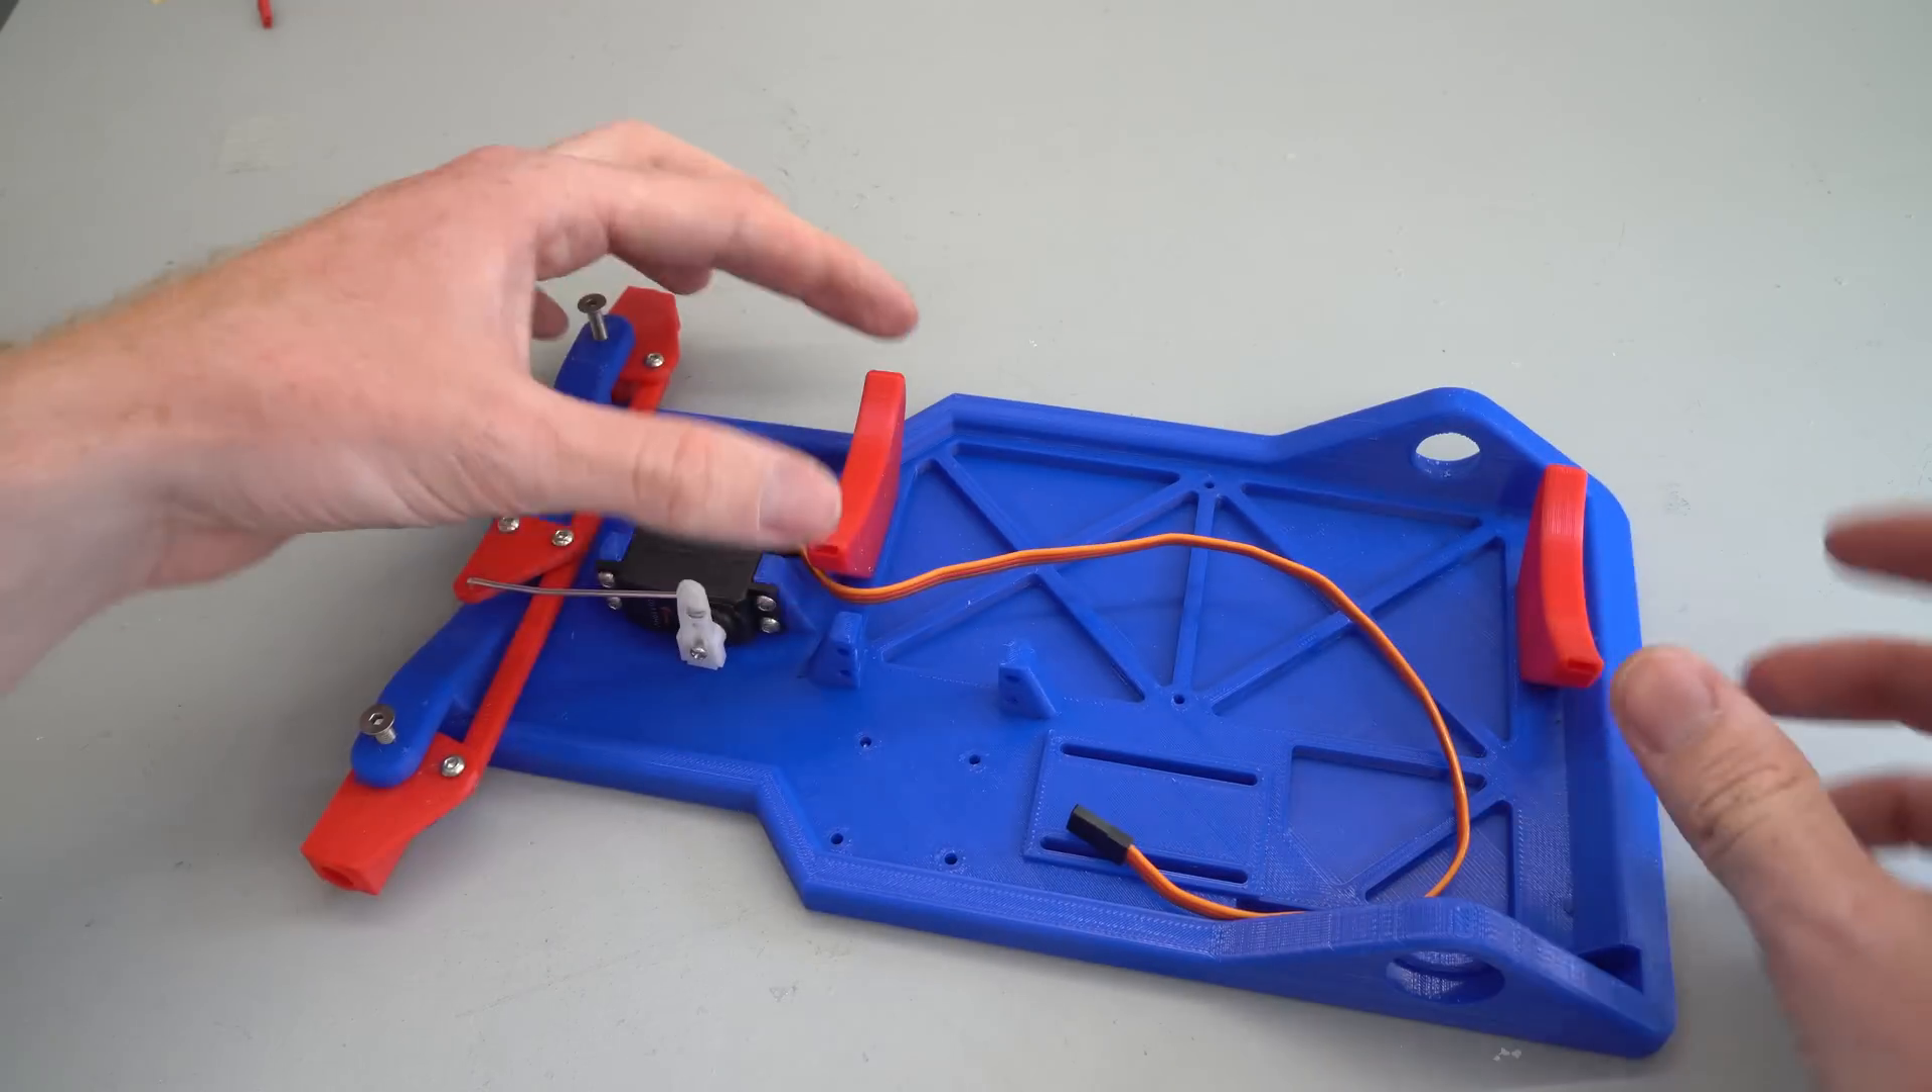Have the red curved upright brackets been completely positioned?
Yes.